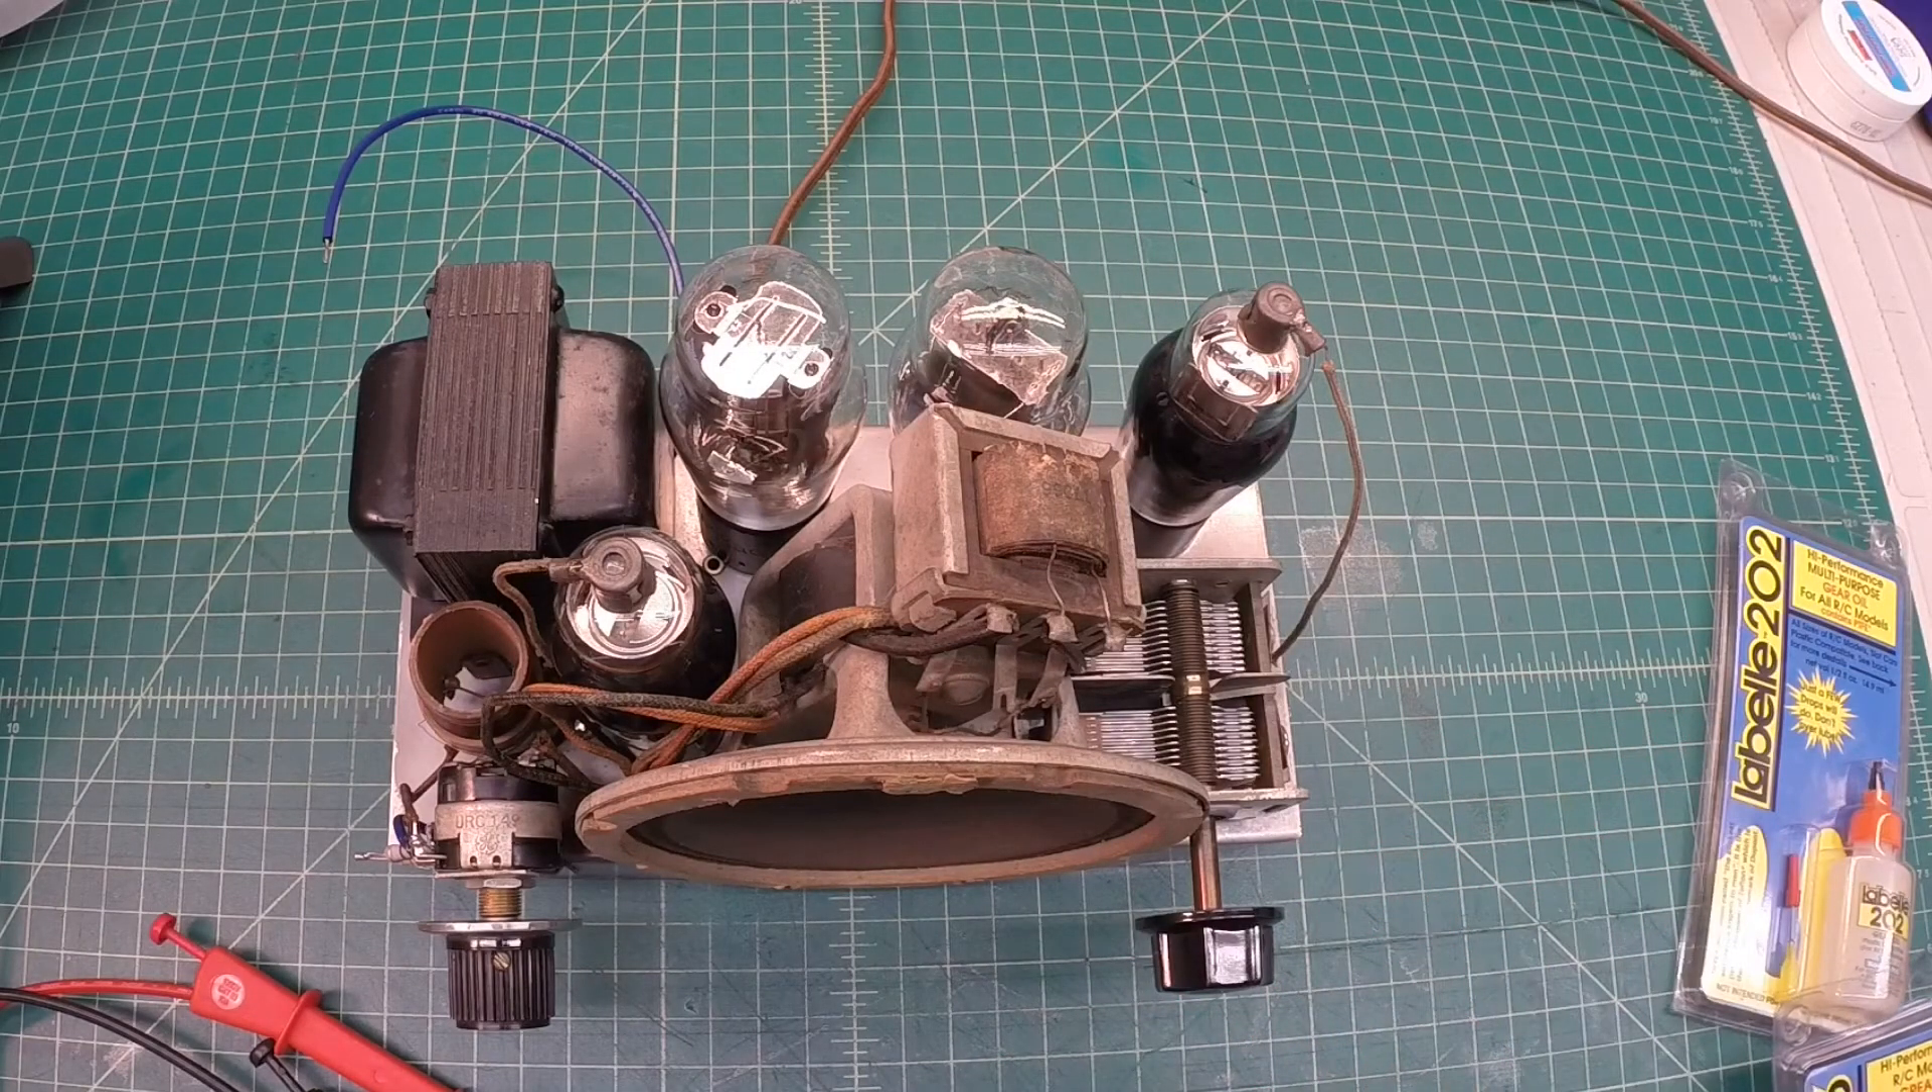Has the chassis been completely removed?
Yes.